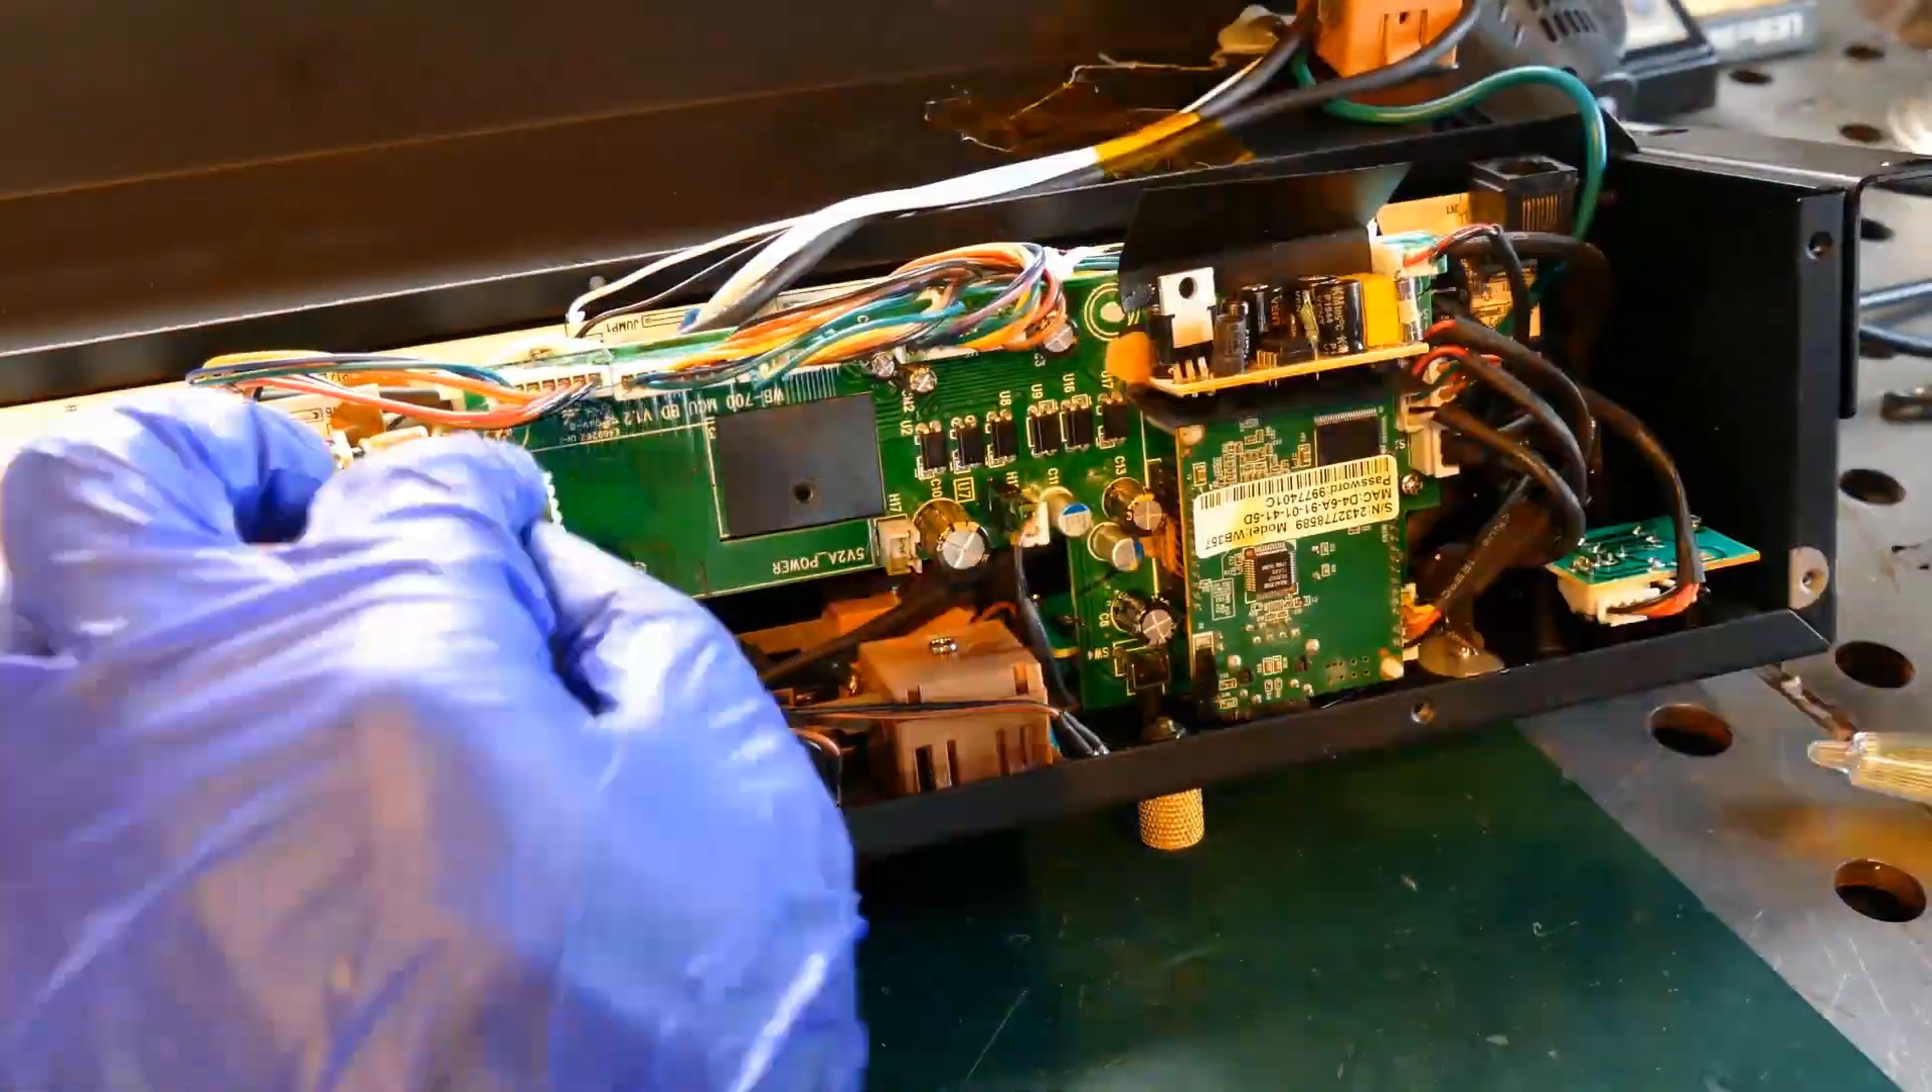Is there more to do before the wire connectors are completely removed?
Yes.